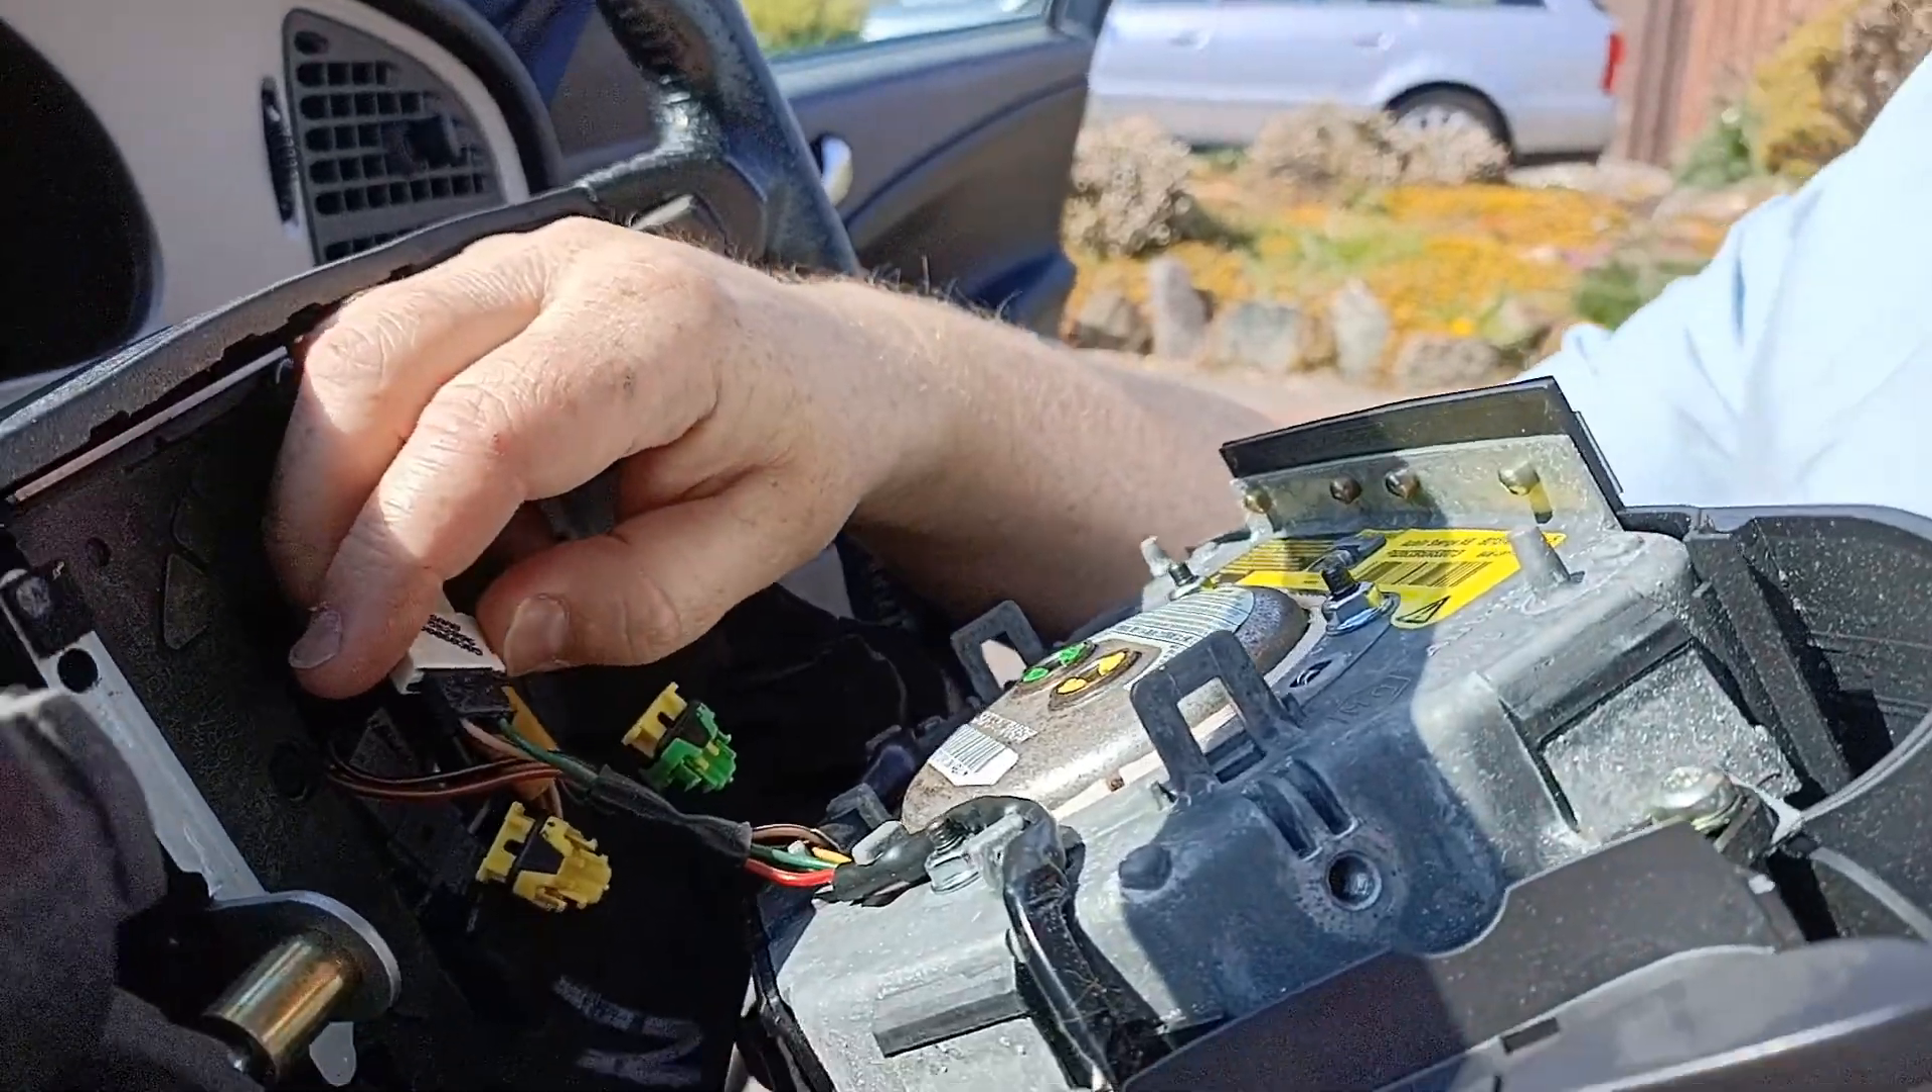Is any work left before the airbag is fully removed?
Yes.